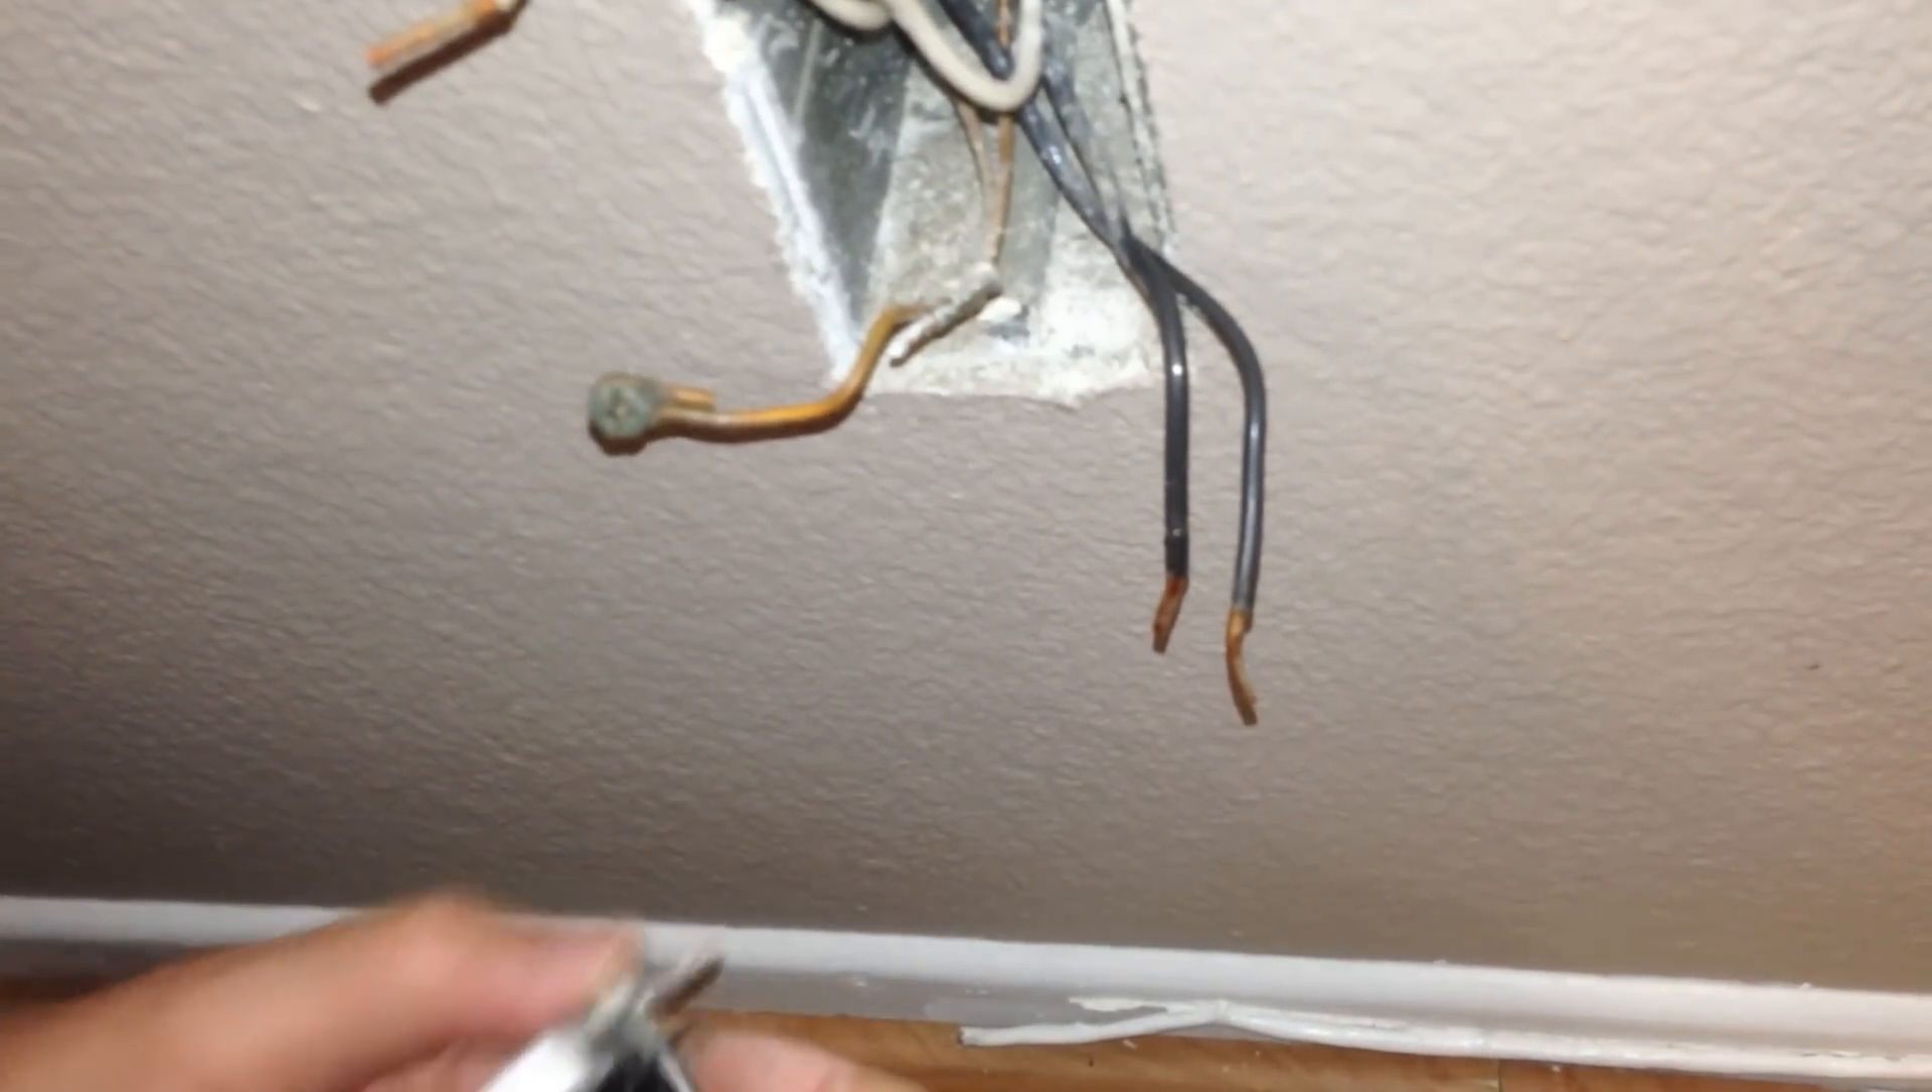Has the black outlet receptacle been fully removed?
Yes.